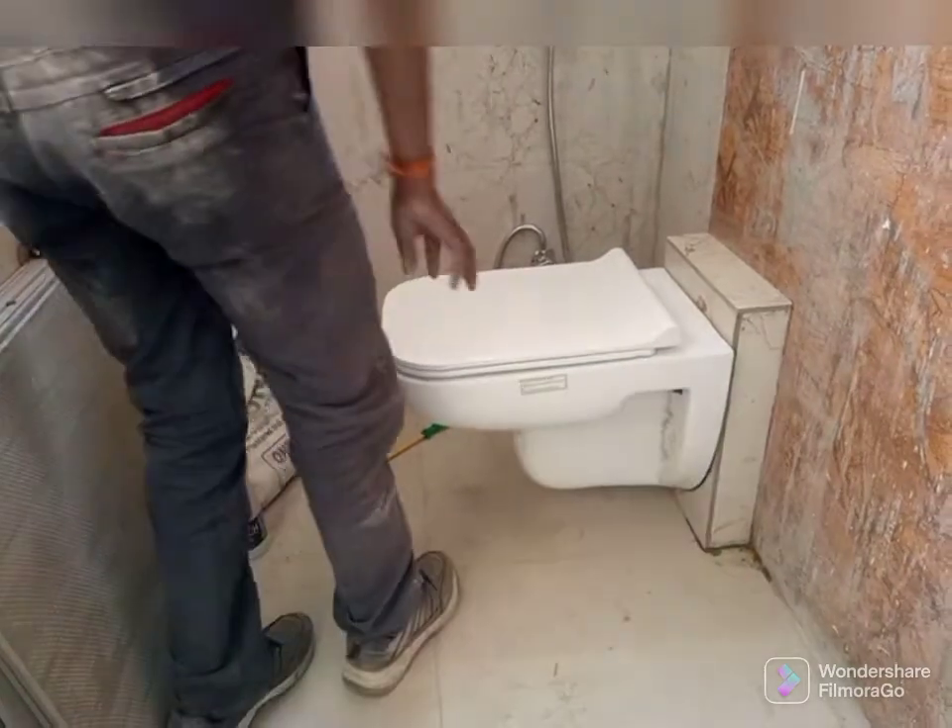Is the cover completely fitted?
Yes.